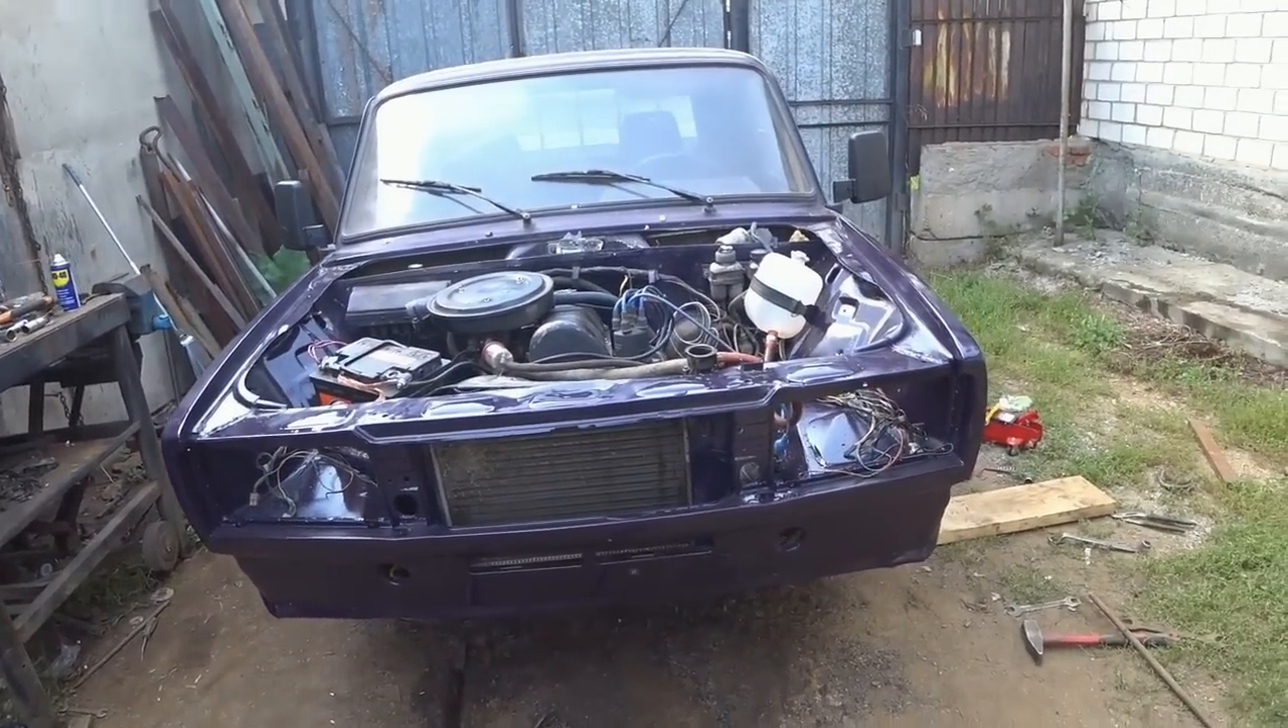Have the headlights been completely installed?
No.